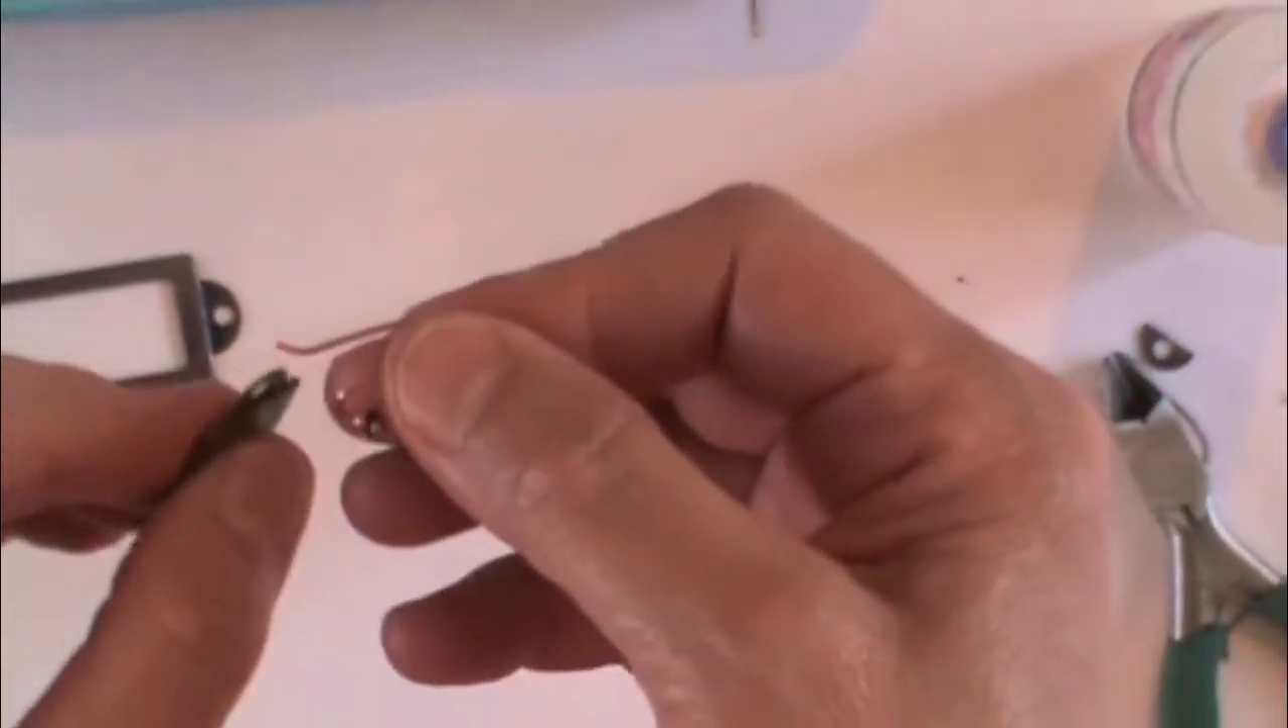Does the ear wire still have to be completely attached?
Yes.